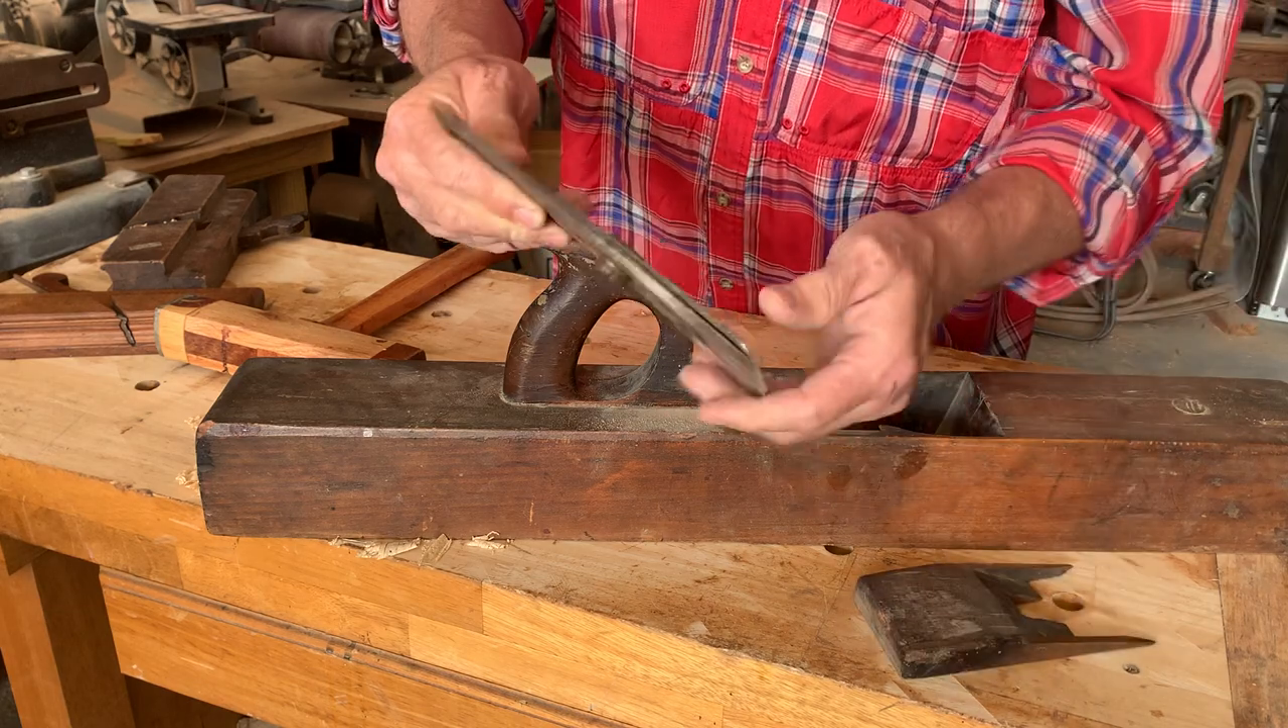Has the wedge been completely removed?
Yes.